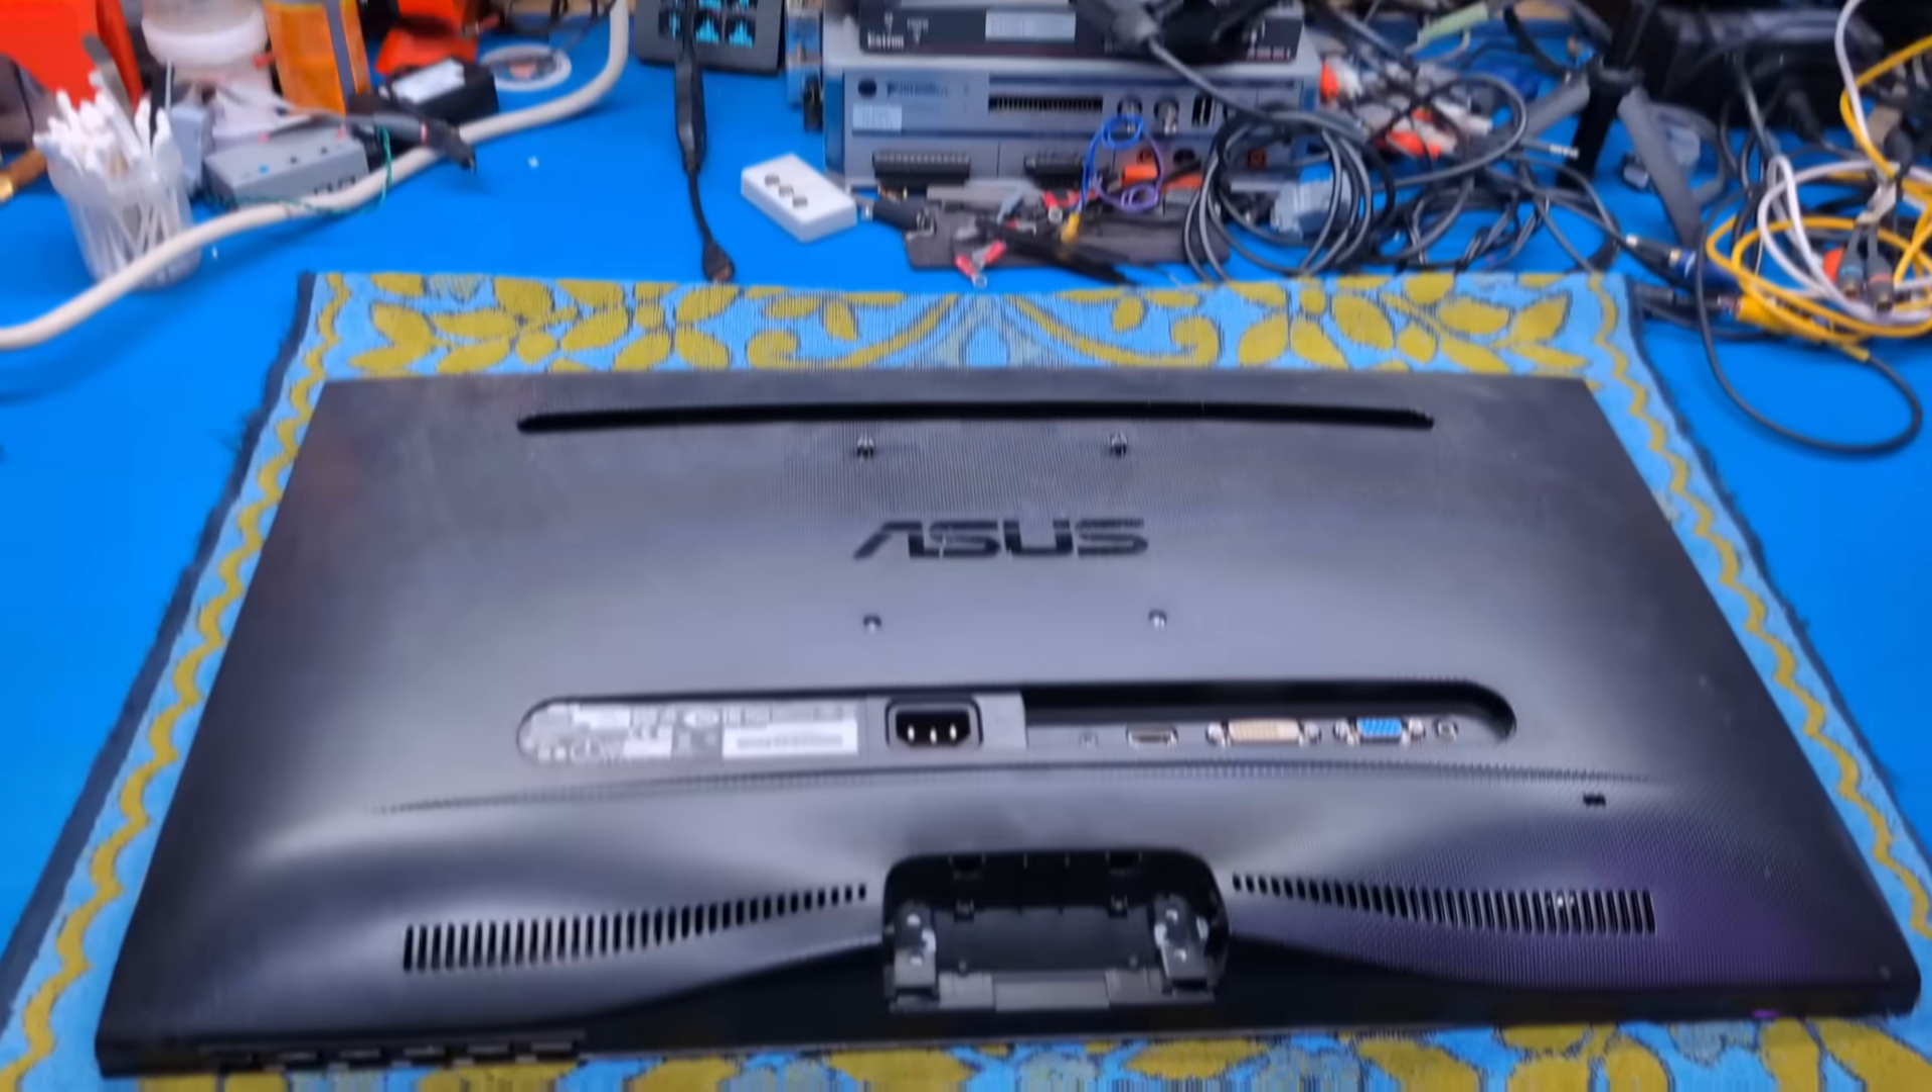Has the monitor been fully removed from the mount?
Yes.